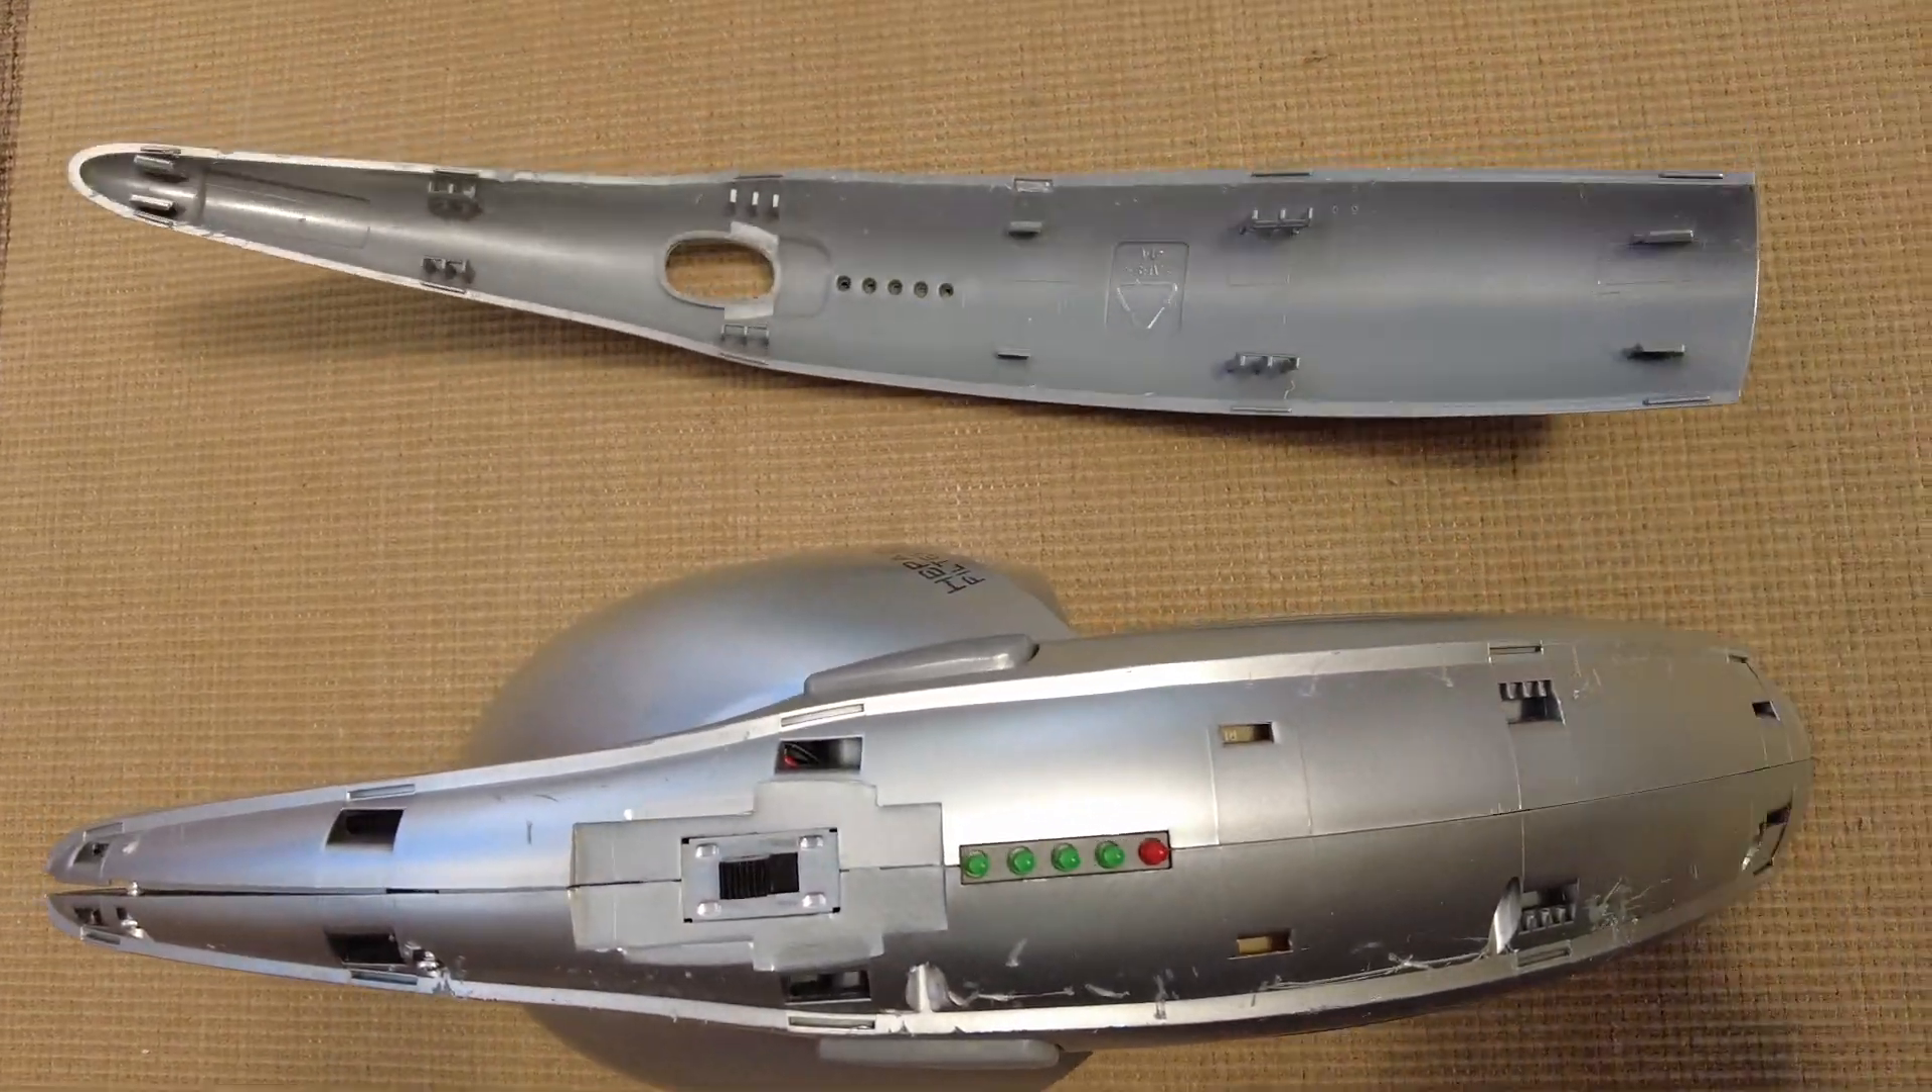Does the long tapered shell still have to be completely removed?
No.